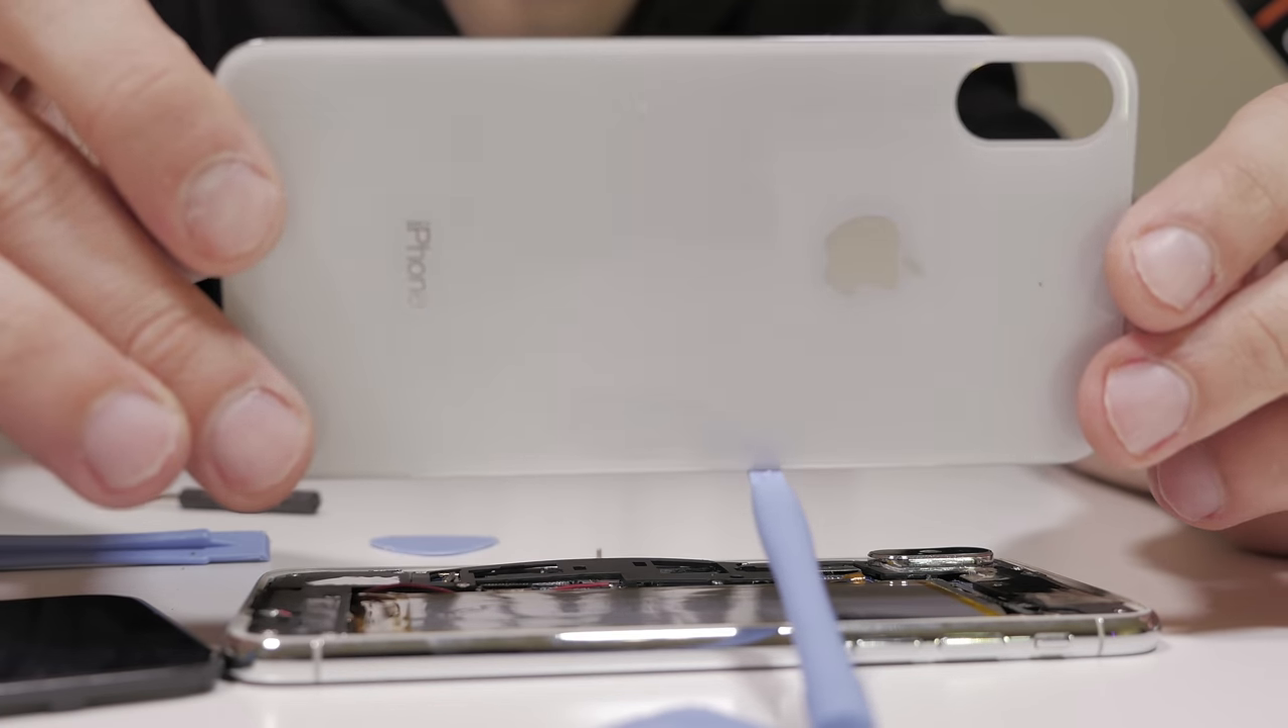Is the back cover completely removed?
Yes.